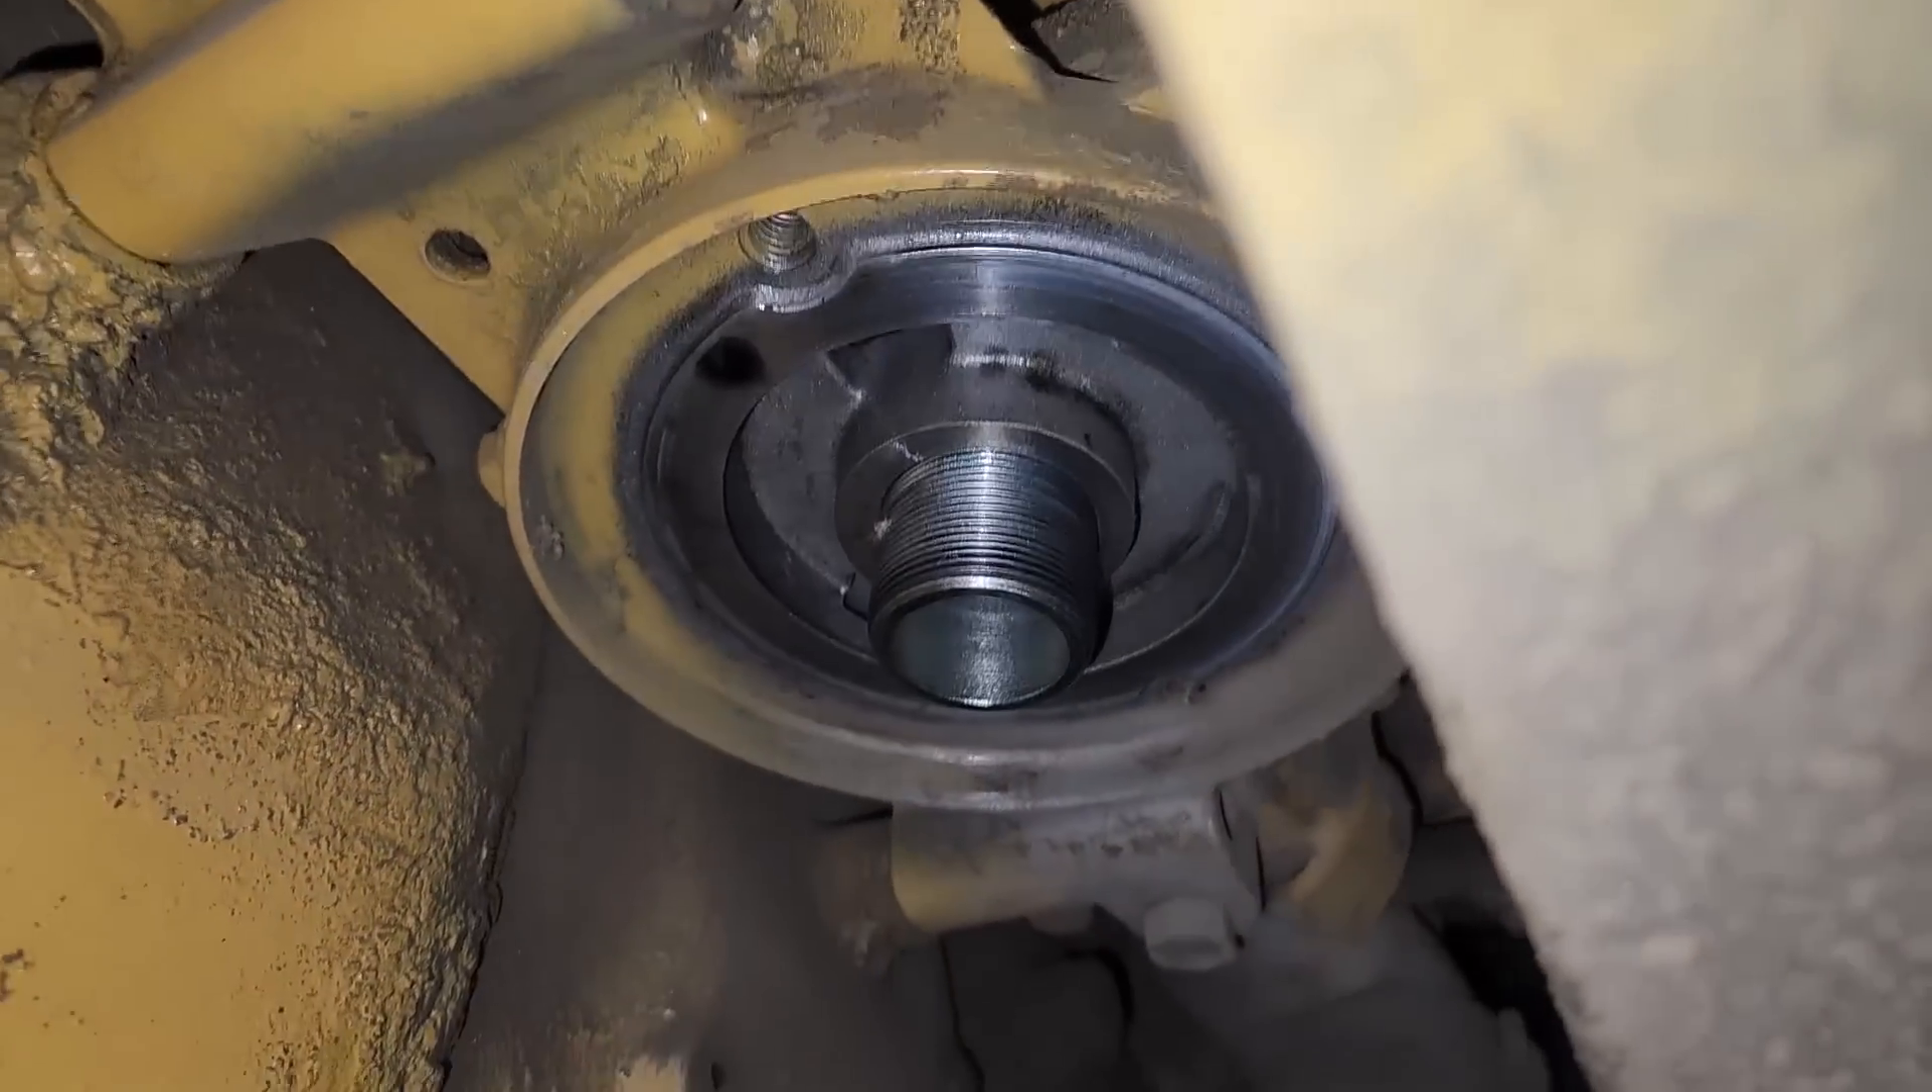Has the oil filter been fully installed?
No.